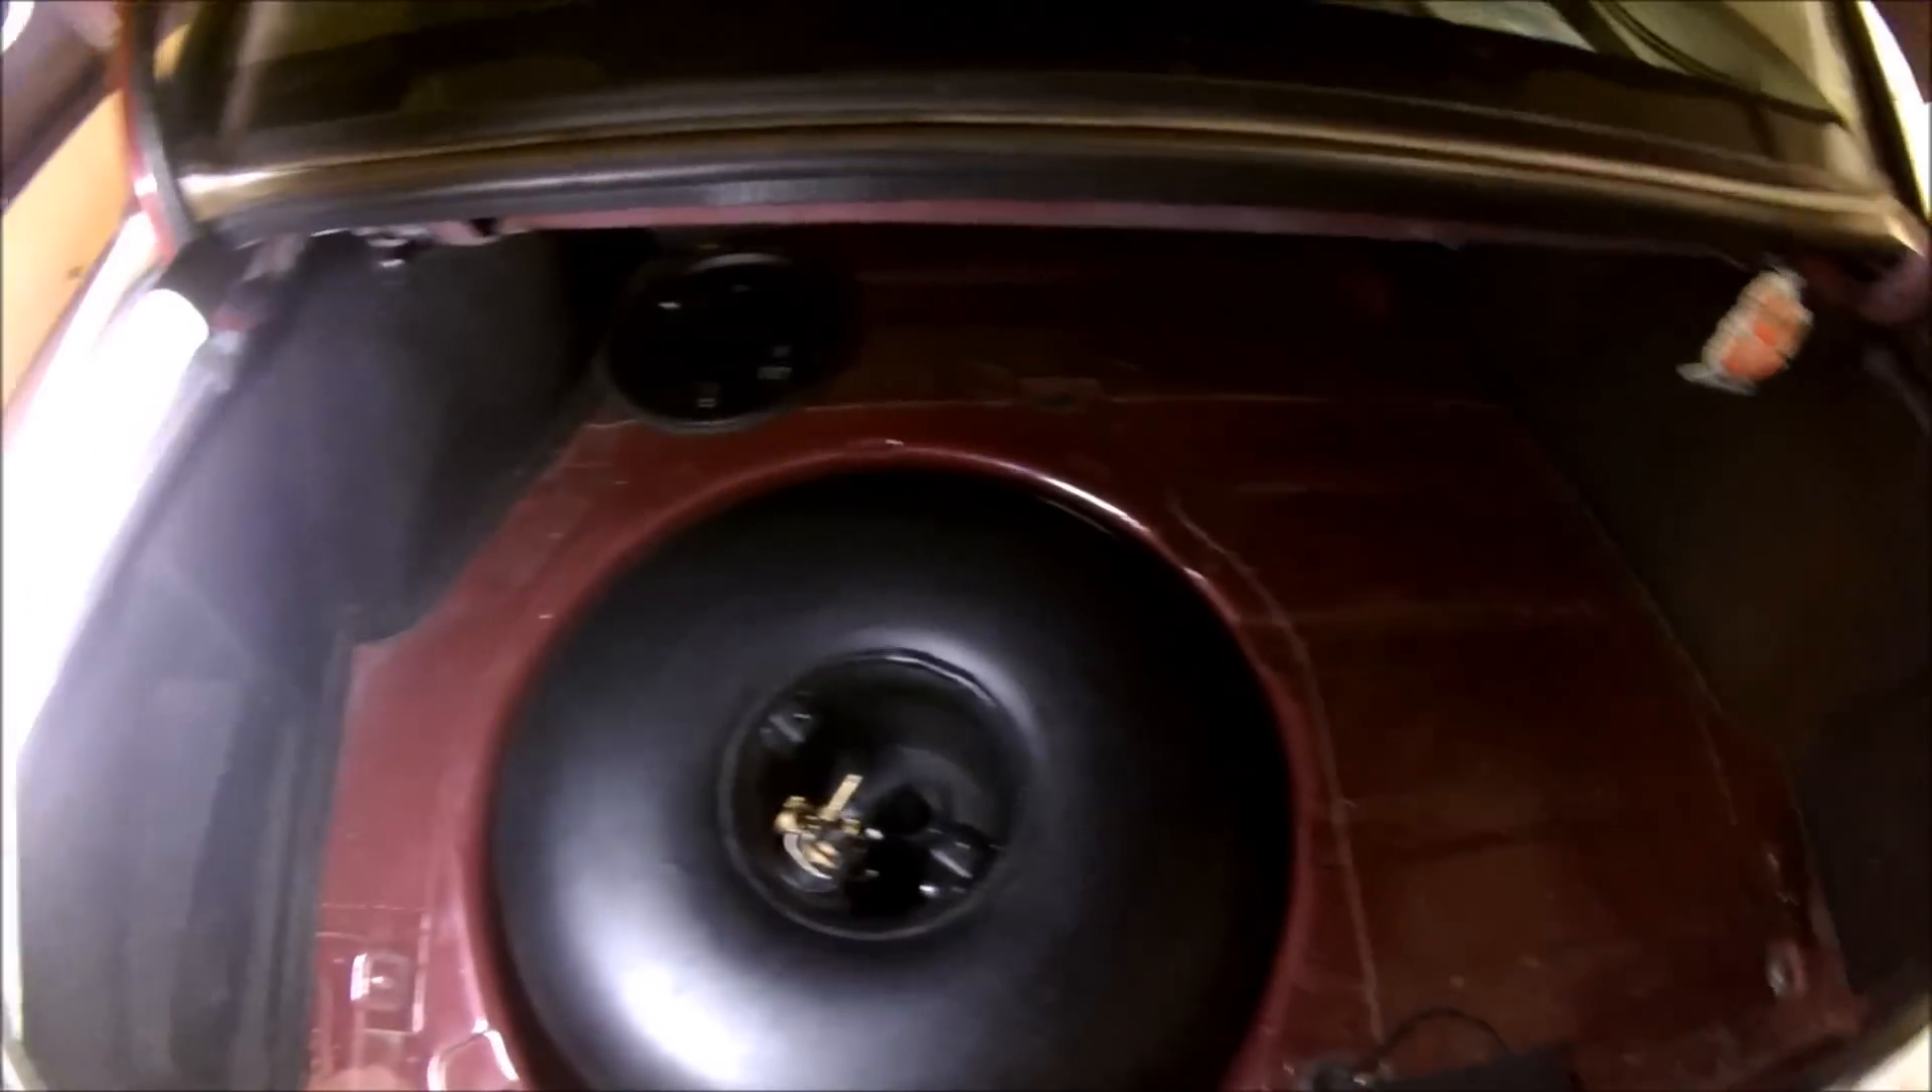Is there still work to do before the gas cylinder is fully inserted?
No.